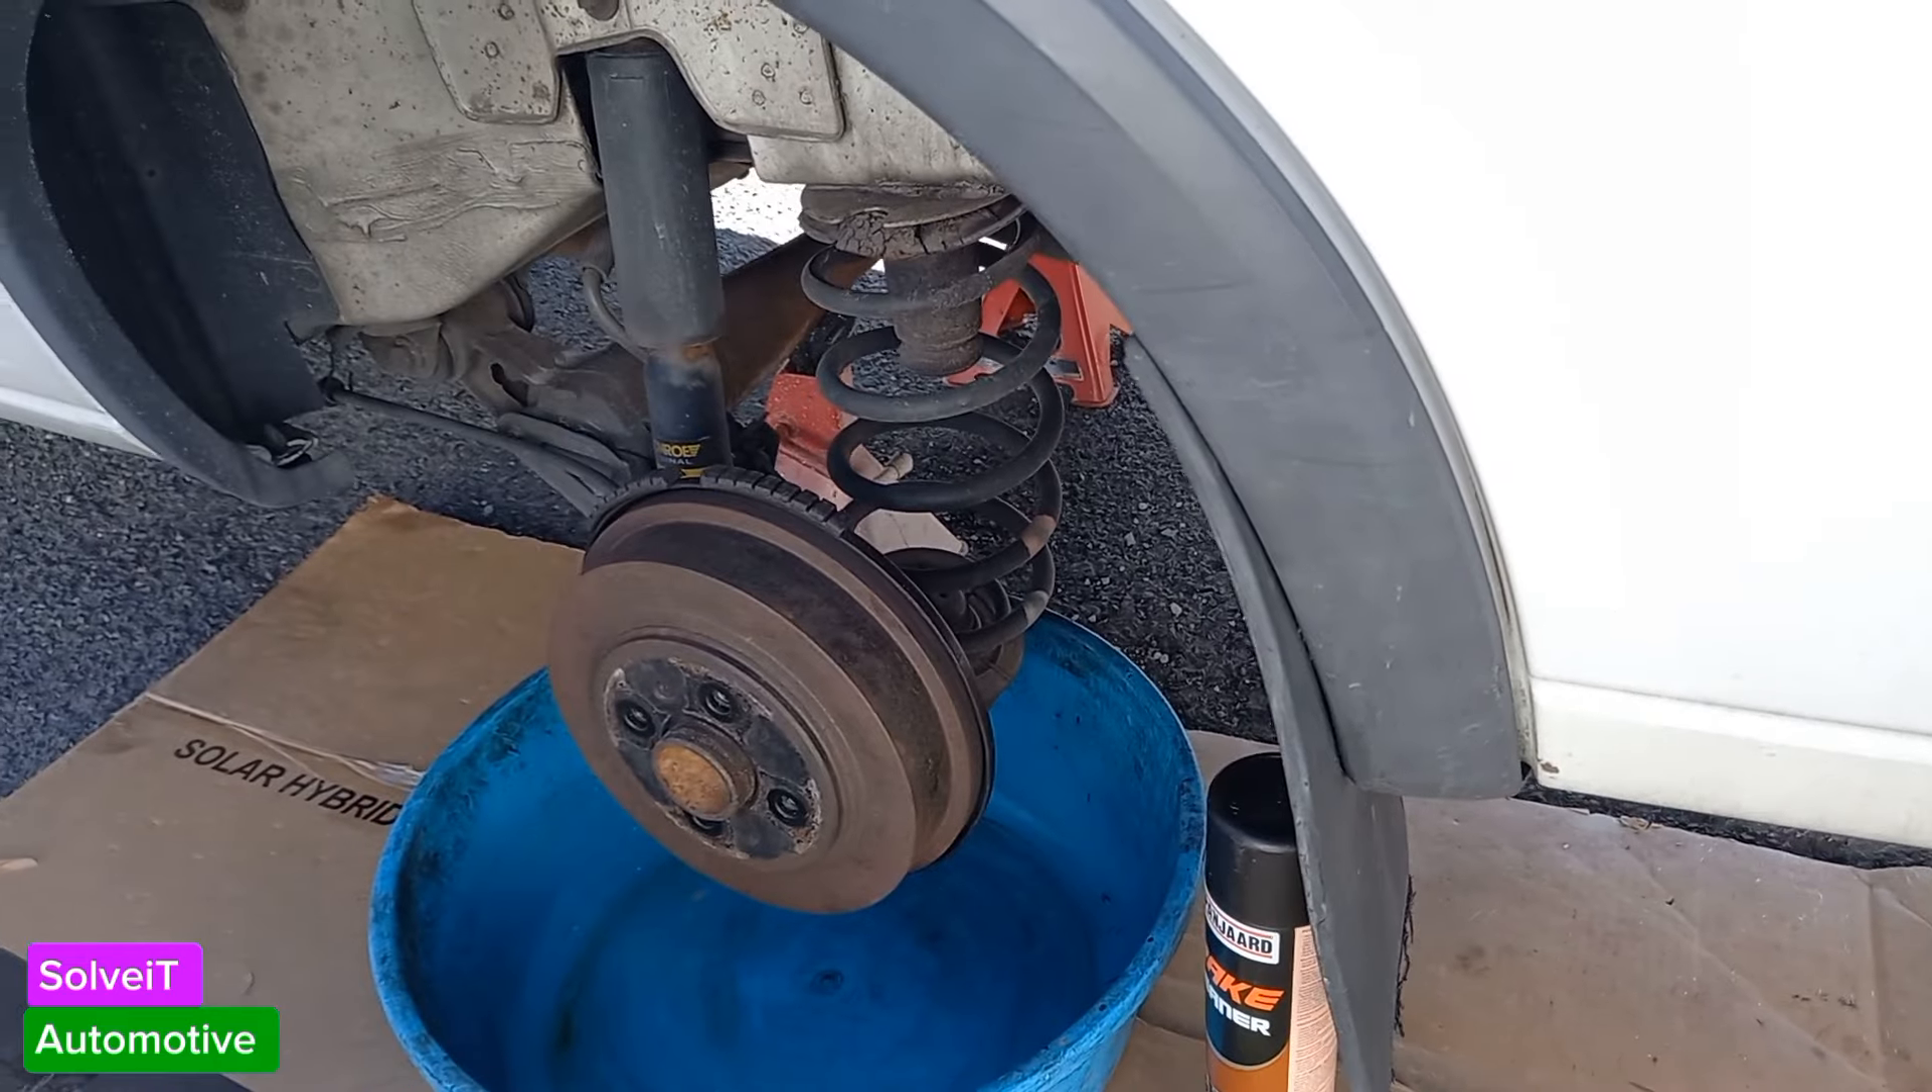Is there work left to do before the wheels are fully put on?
Yes.